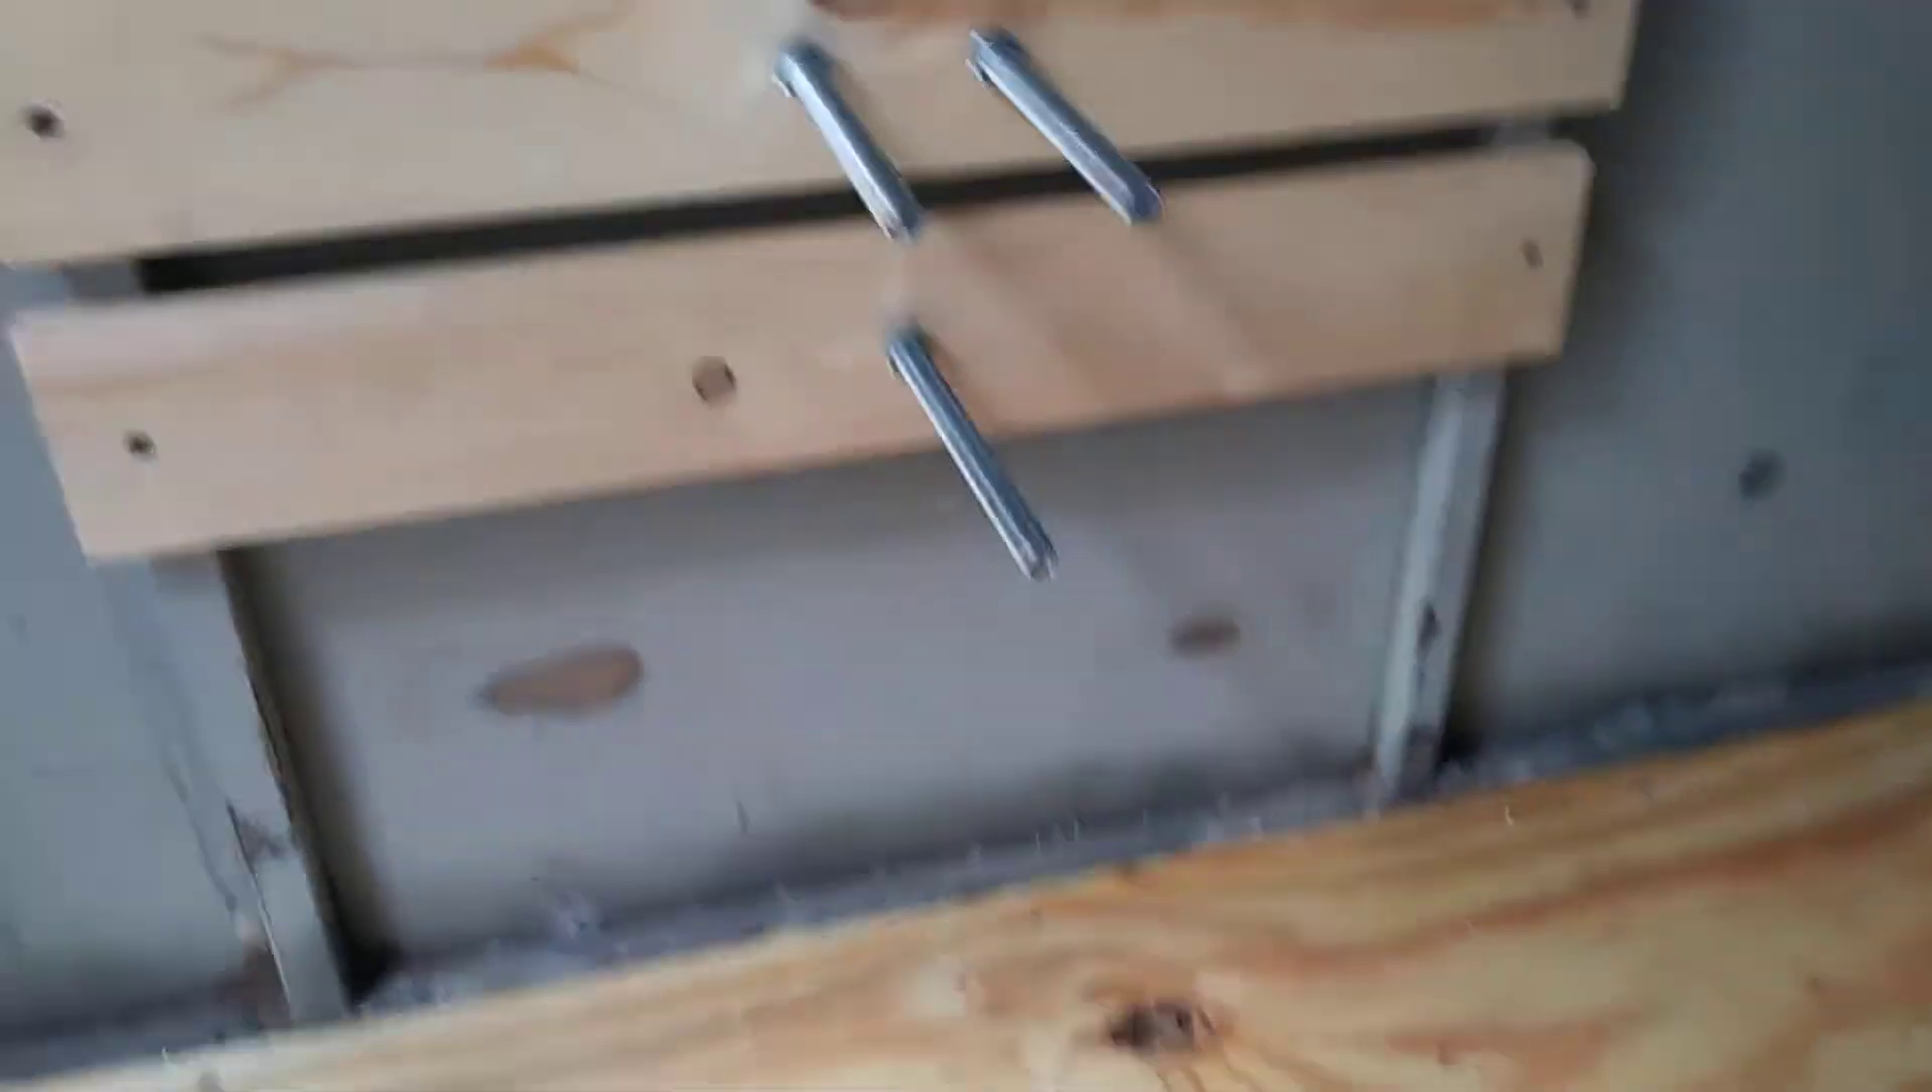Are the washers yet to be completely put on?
Yes.